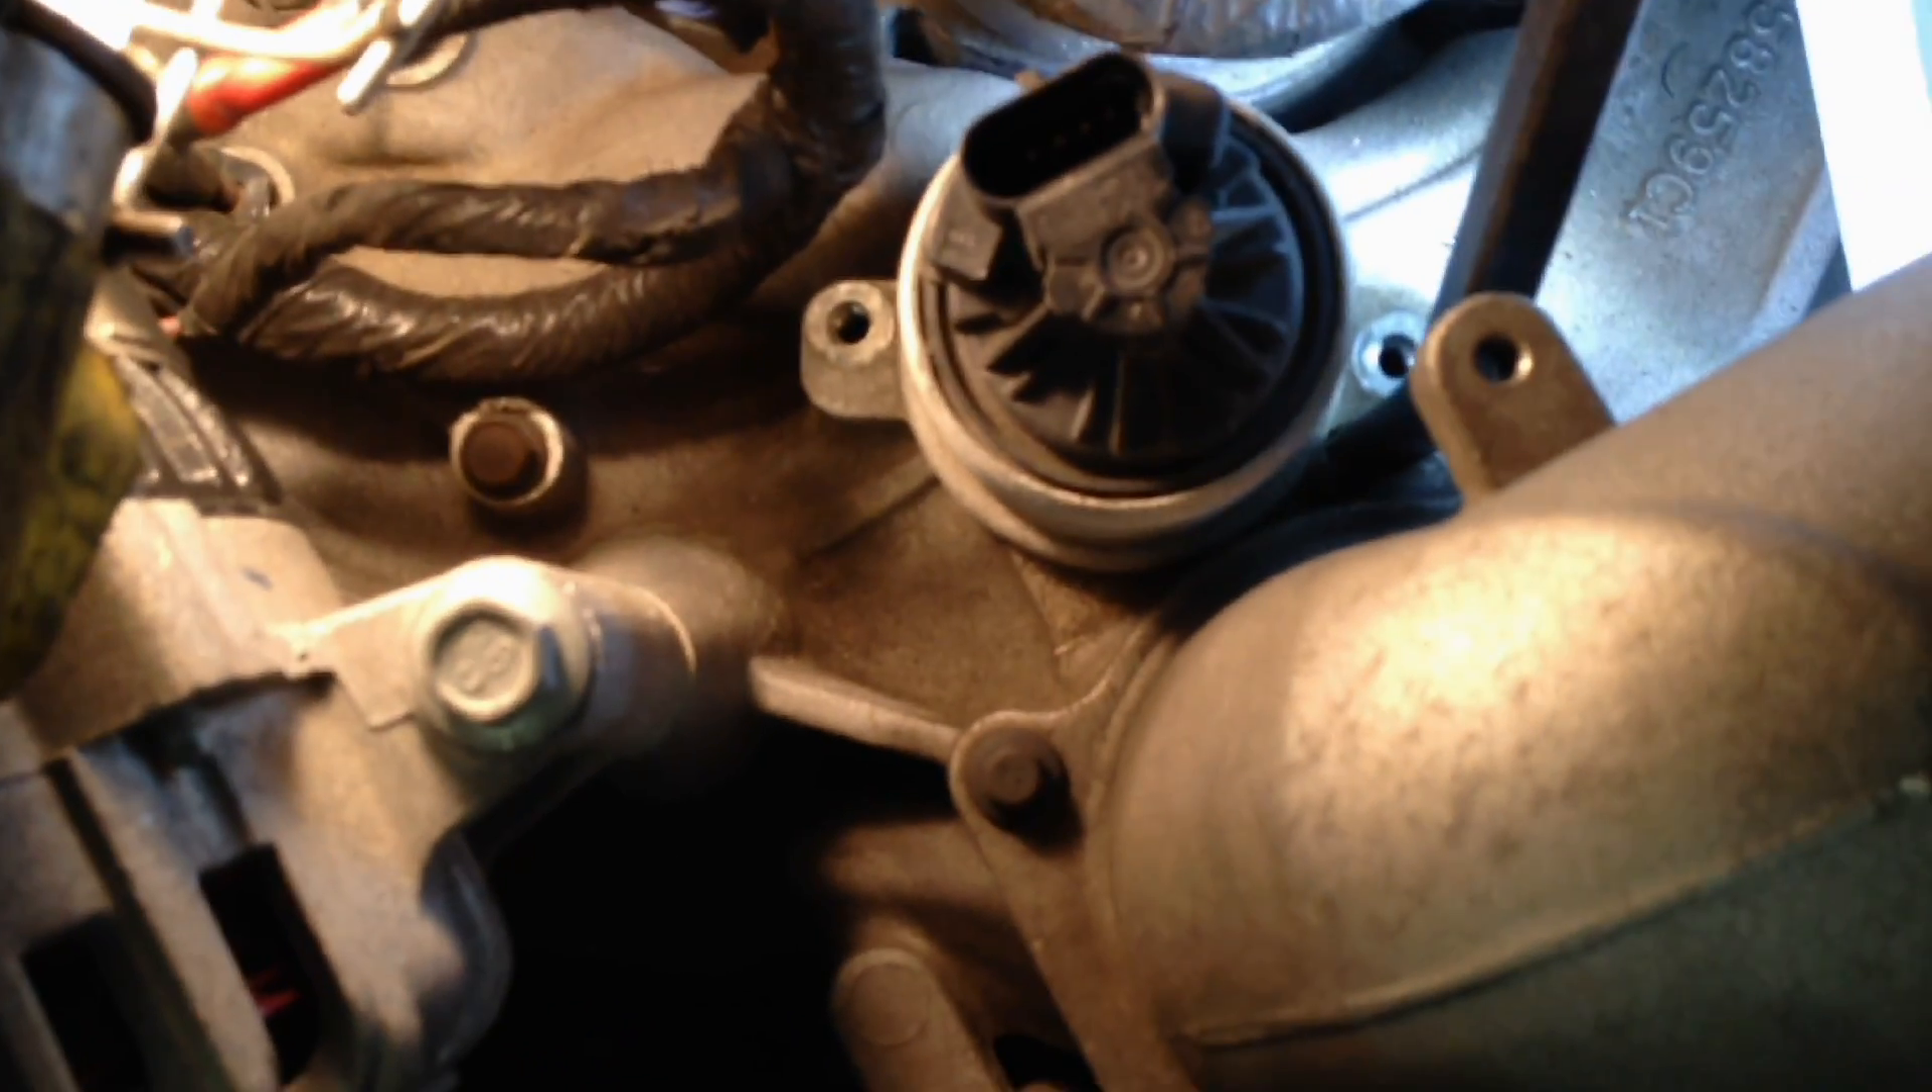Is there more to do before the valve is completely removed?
Yes.